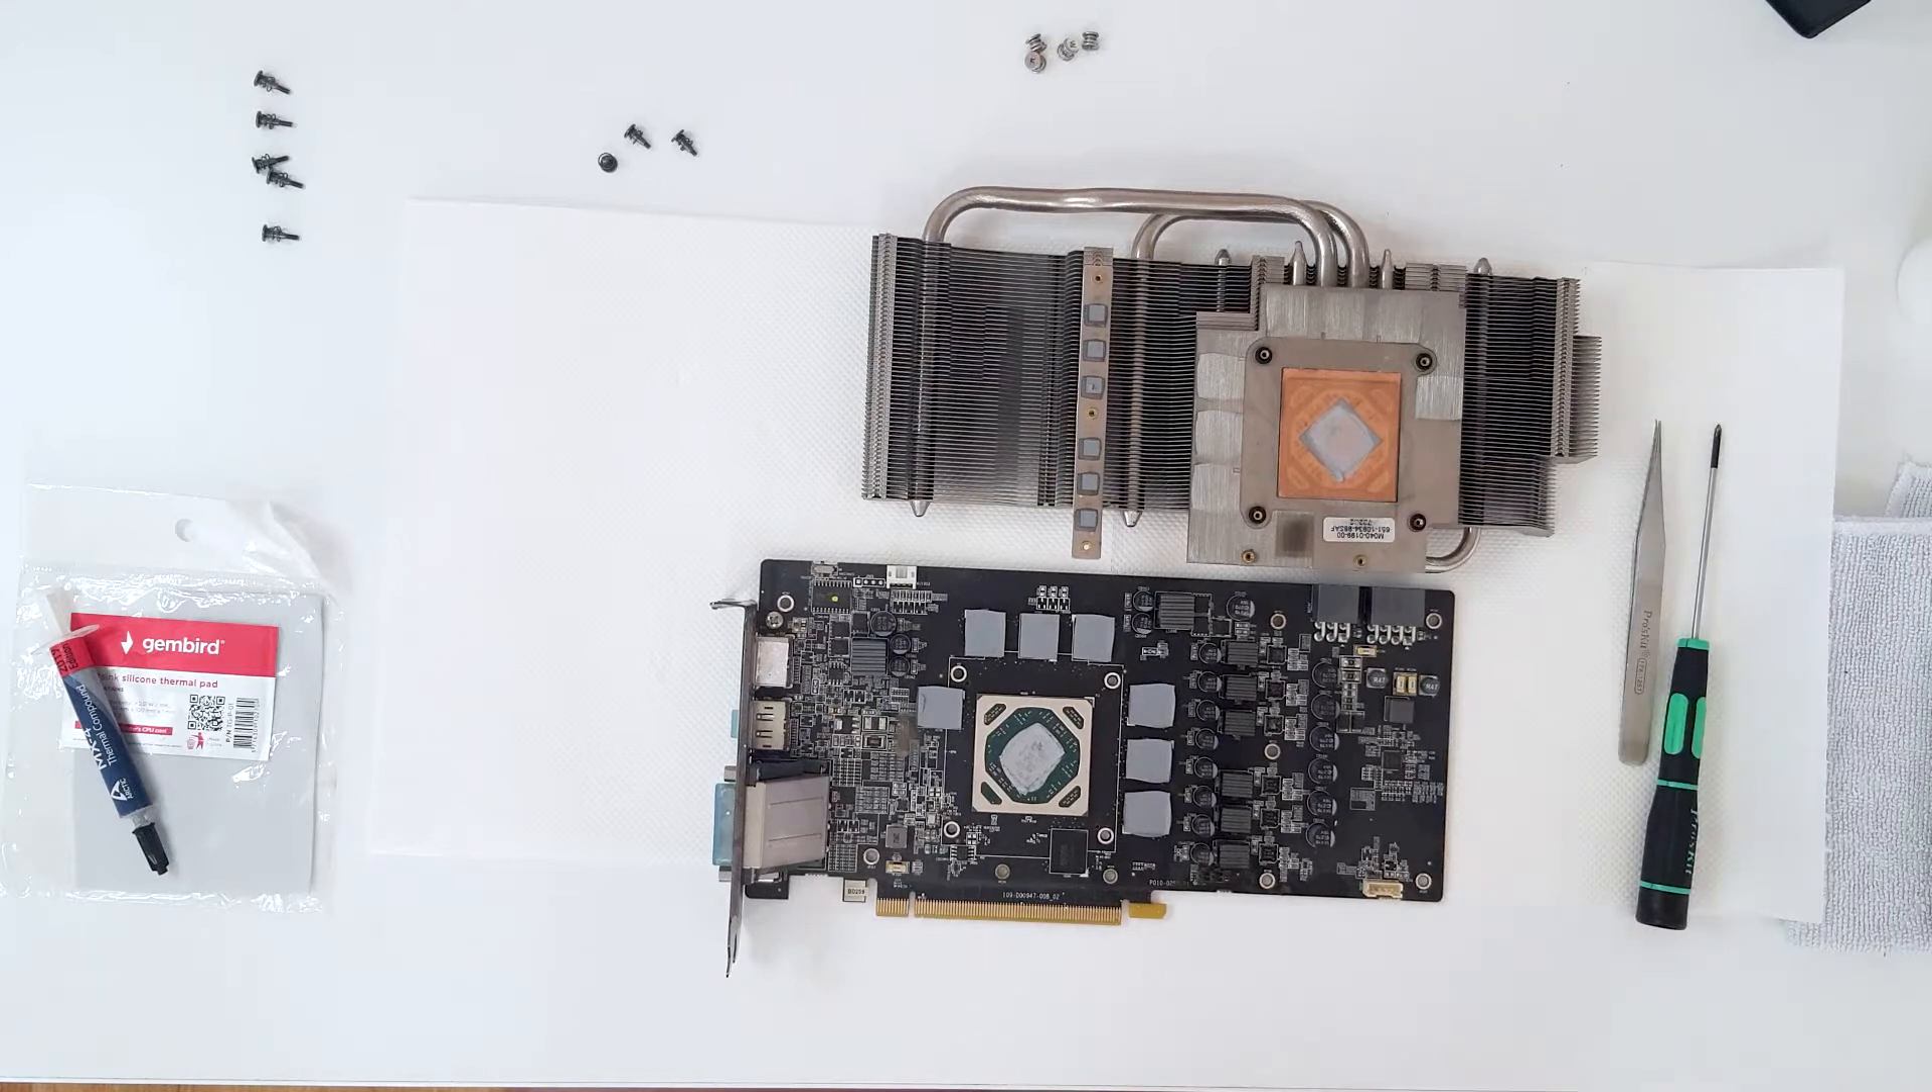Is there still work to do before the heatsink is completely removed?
No.